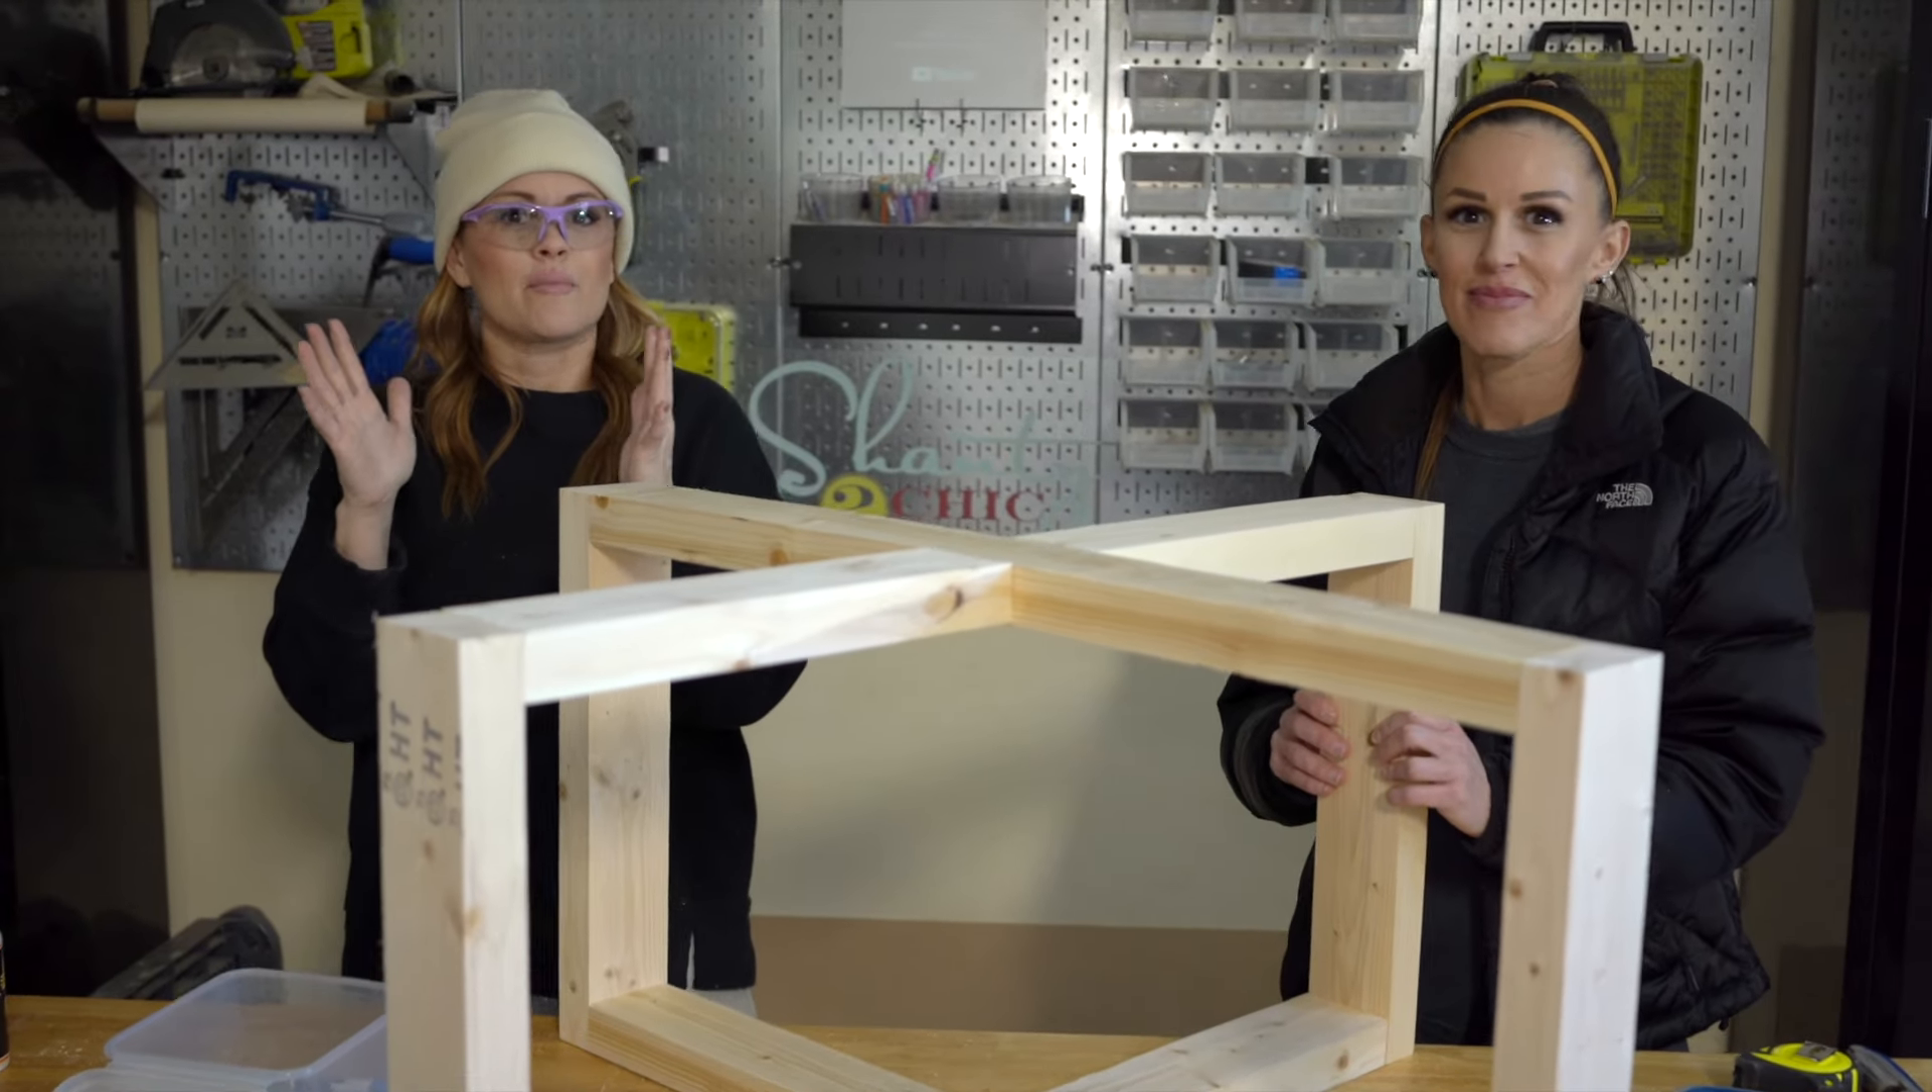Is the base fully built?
Yes.